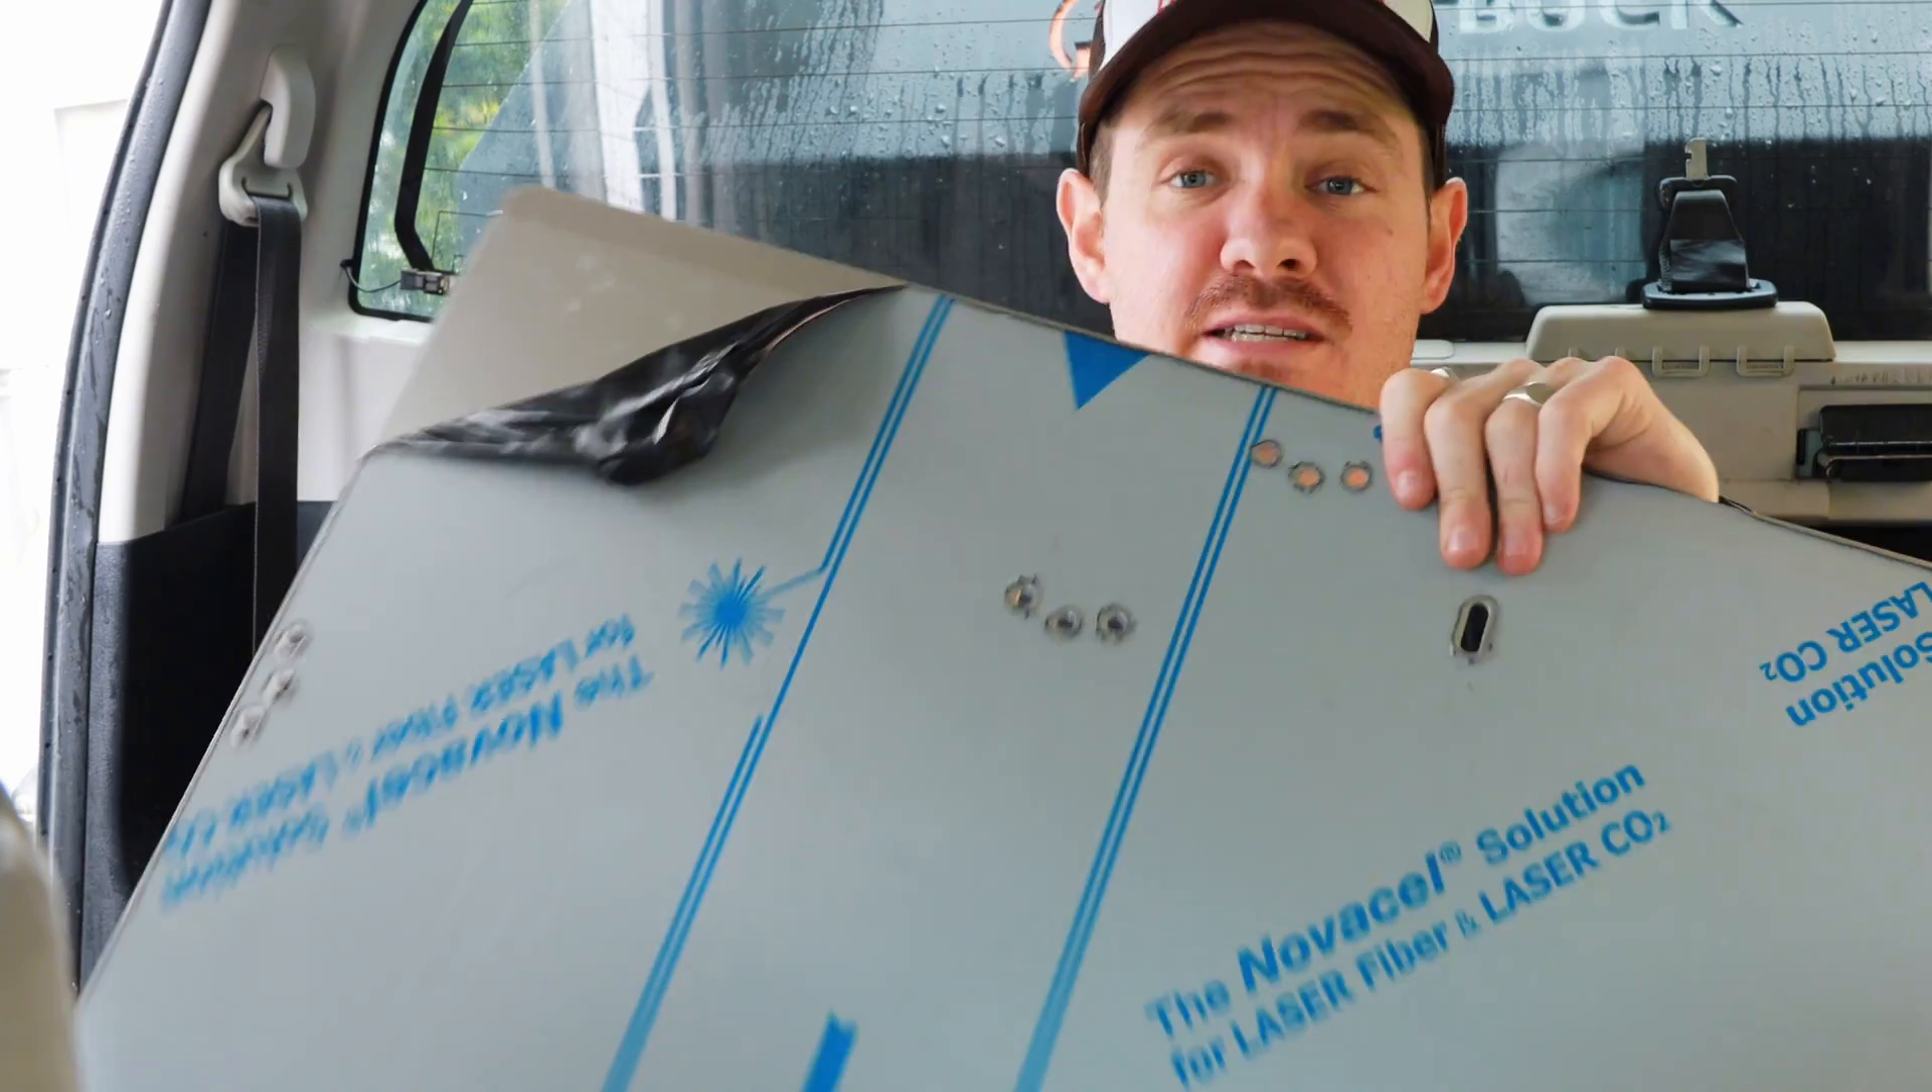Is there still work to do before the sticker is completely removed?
Yes.